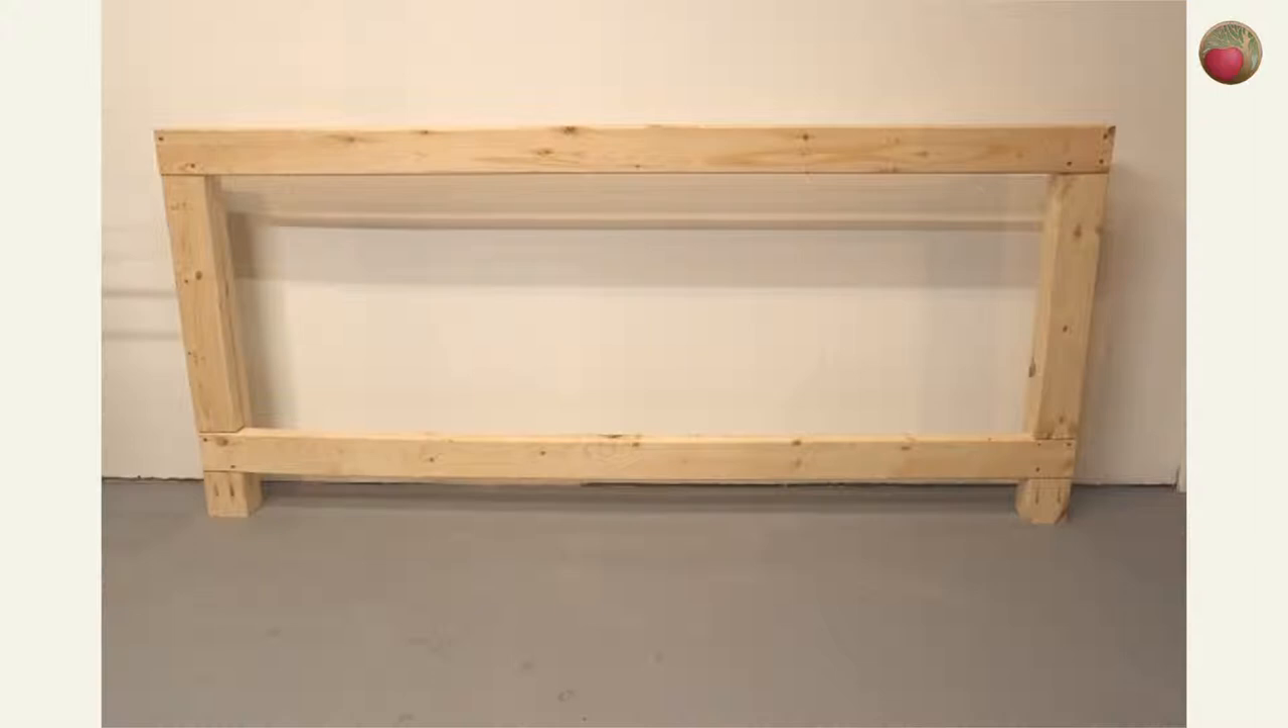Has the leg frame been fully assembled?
Yes.